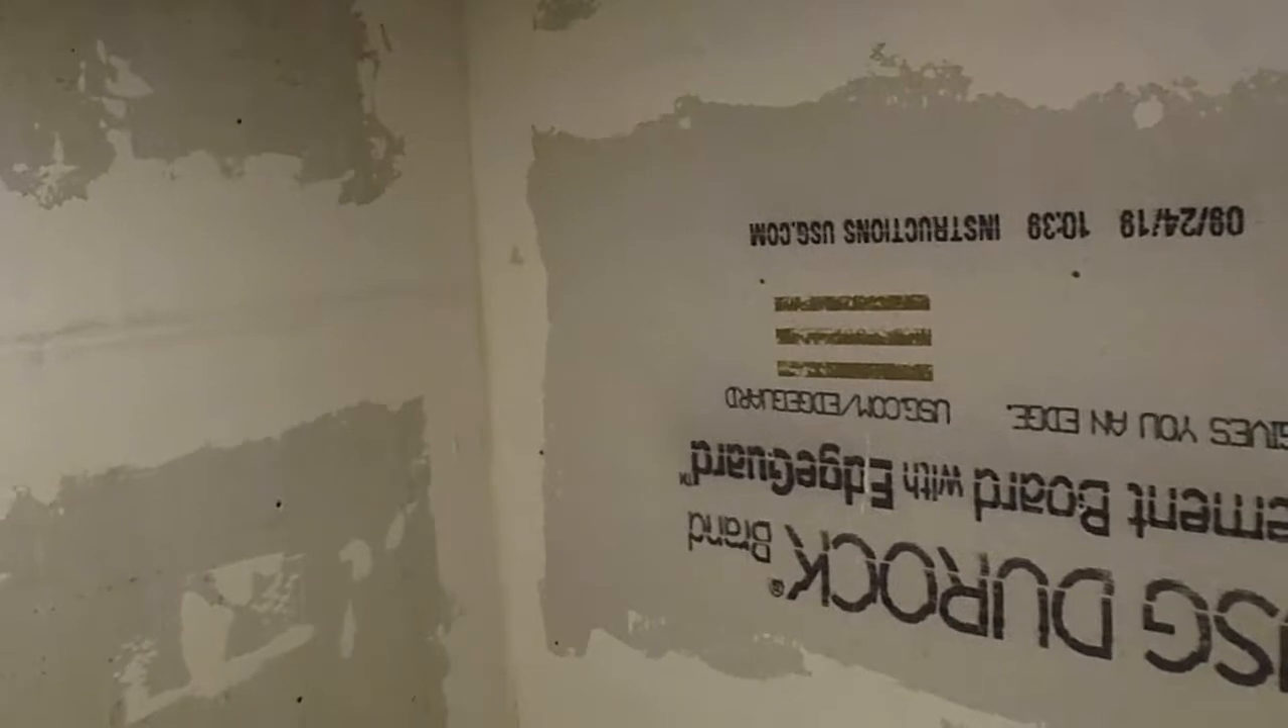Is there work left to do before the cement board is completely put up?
No.